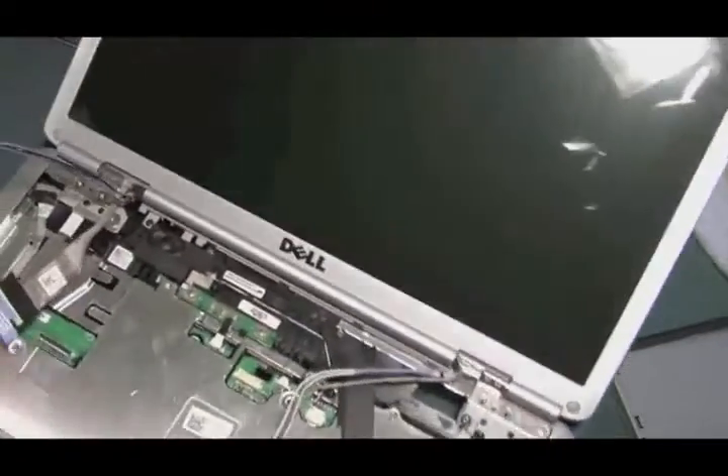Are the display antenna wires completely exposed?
Yes.